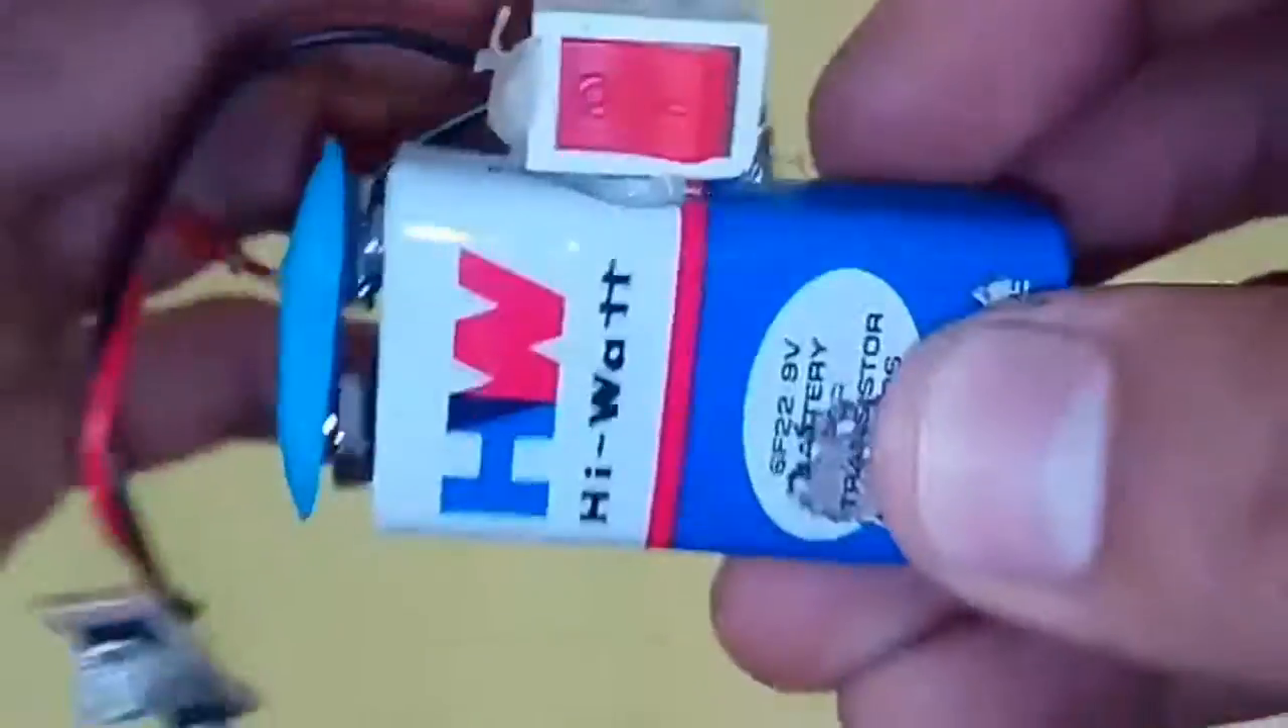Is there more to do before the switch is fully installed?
No.